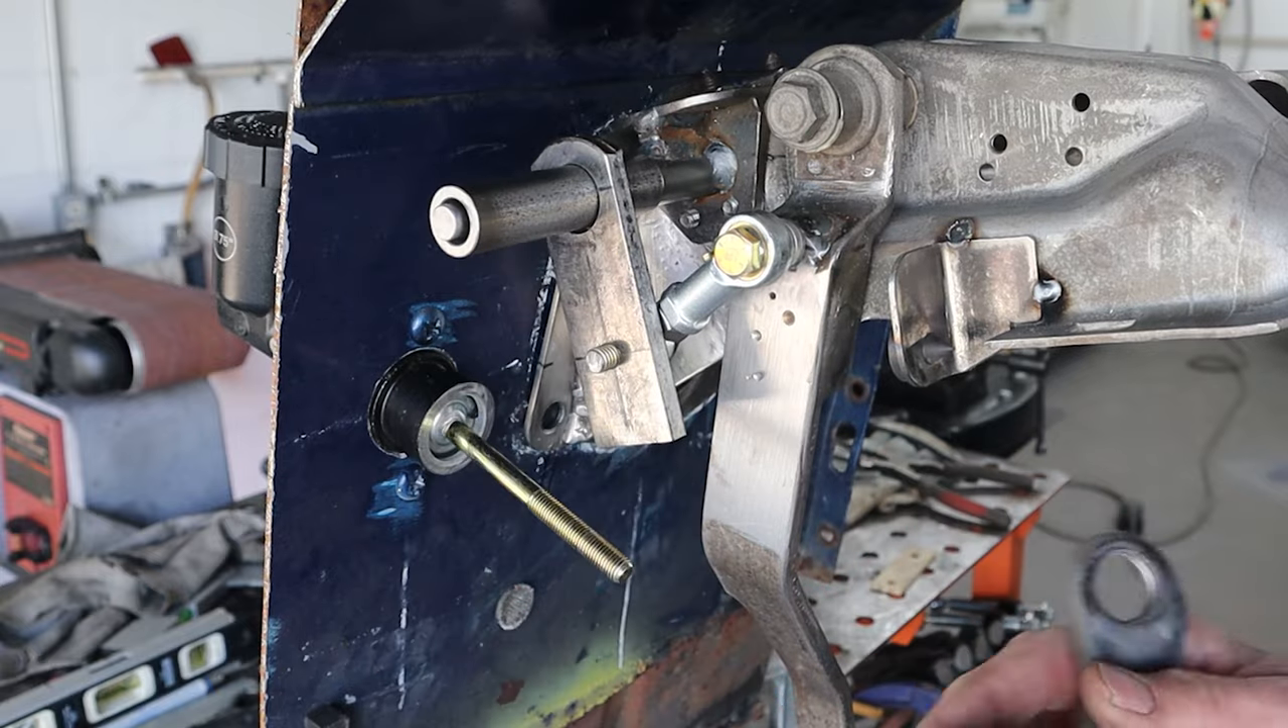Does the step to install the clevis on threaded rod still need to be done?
Yes.